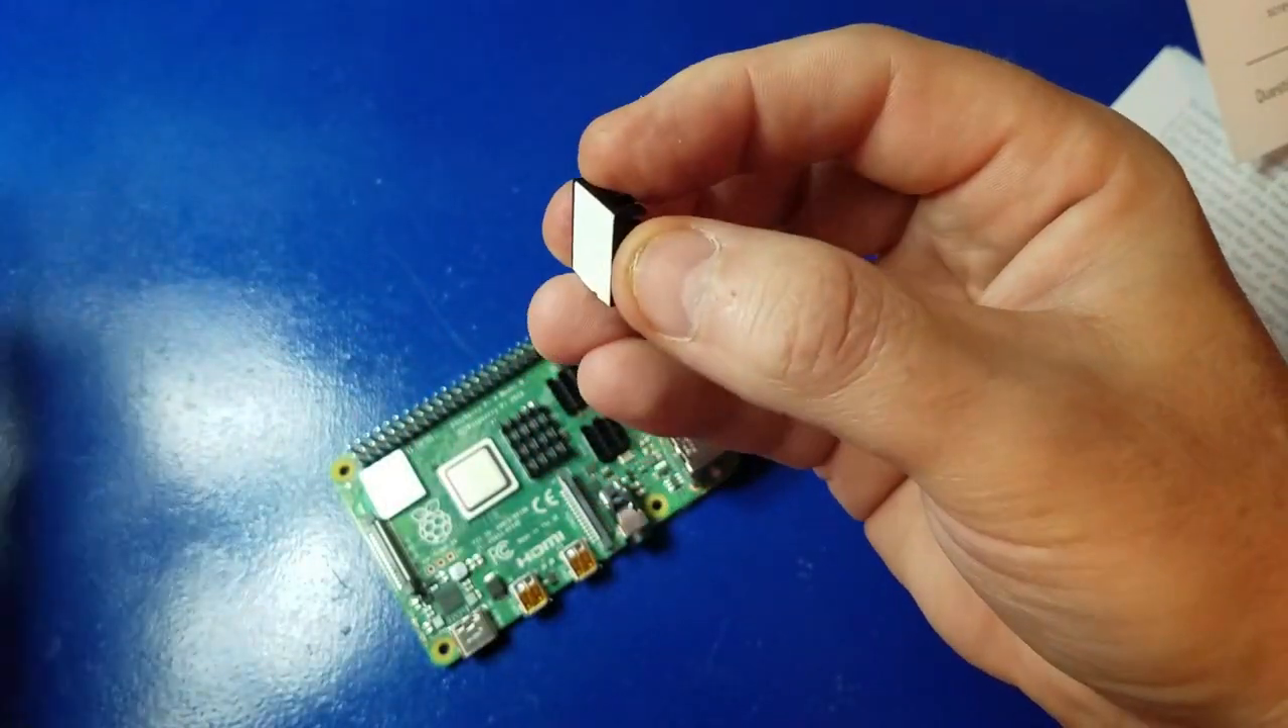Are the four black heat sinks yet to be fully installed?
Yes.